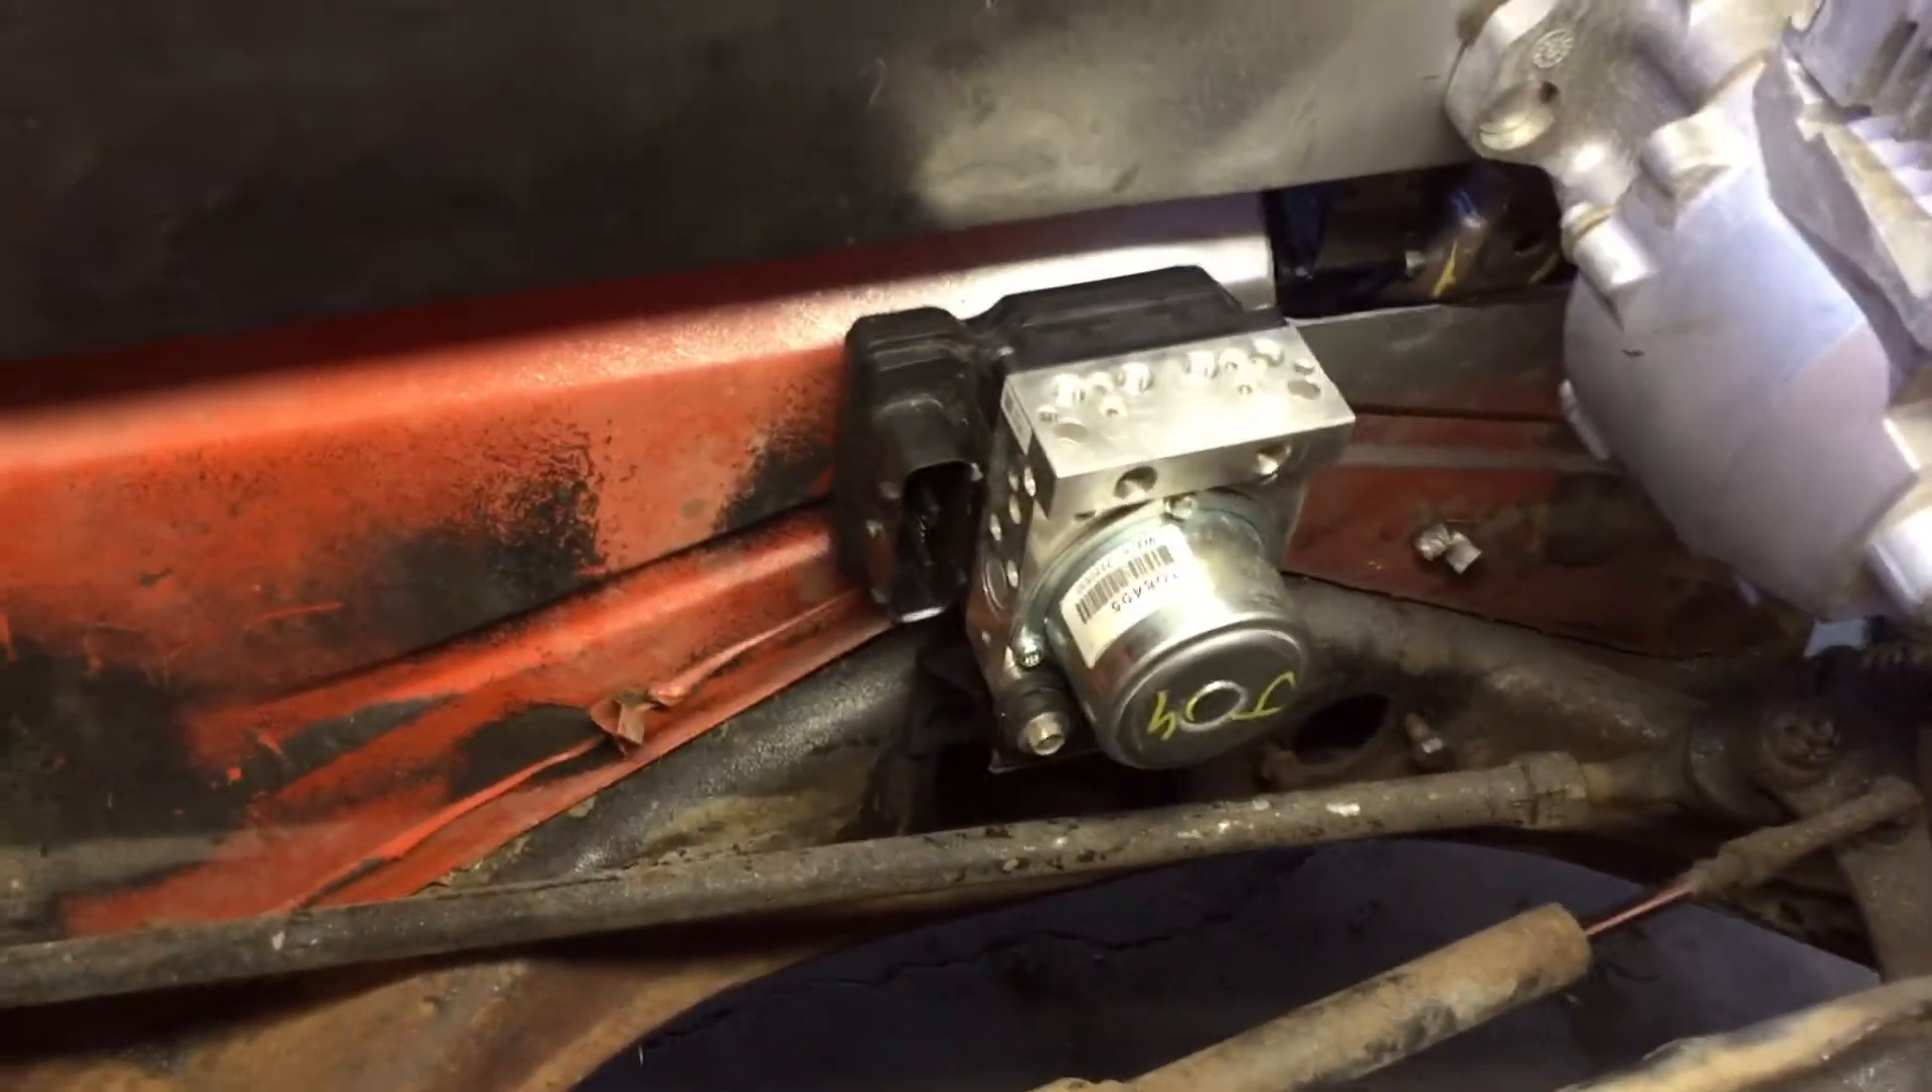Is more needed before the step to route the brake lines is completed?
Yes.